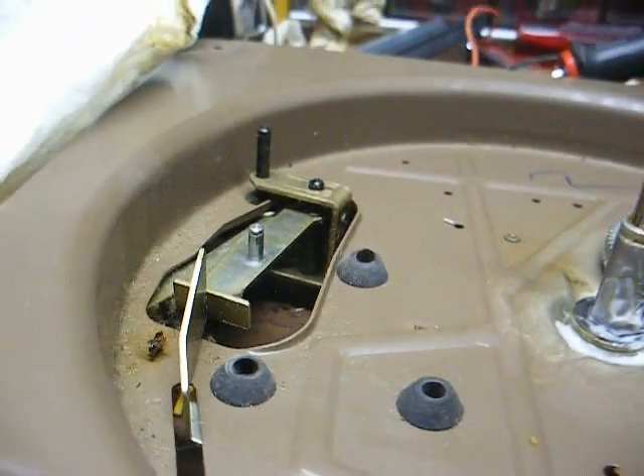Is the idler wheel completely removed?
Yes.